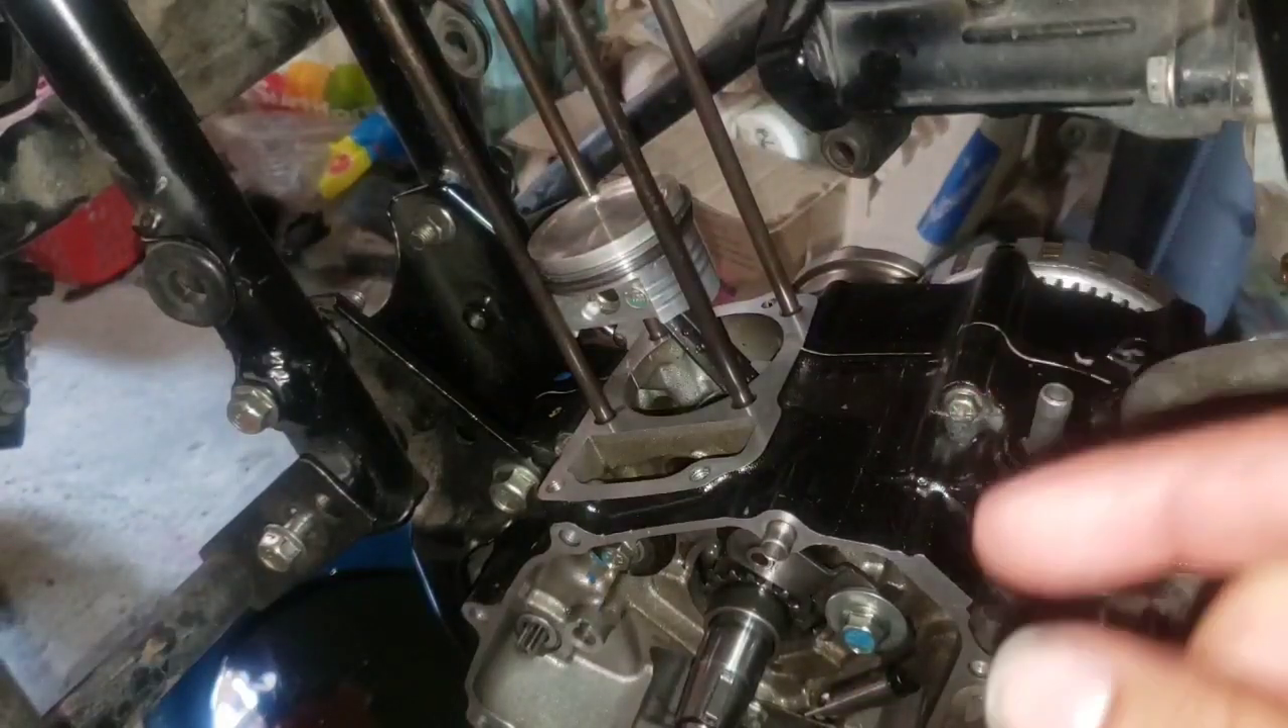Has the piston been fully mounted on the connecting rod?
Yes.